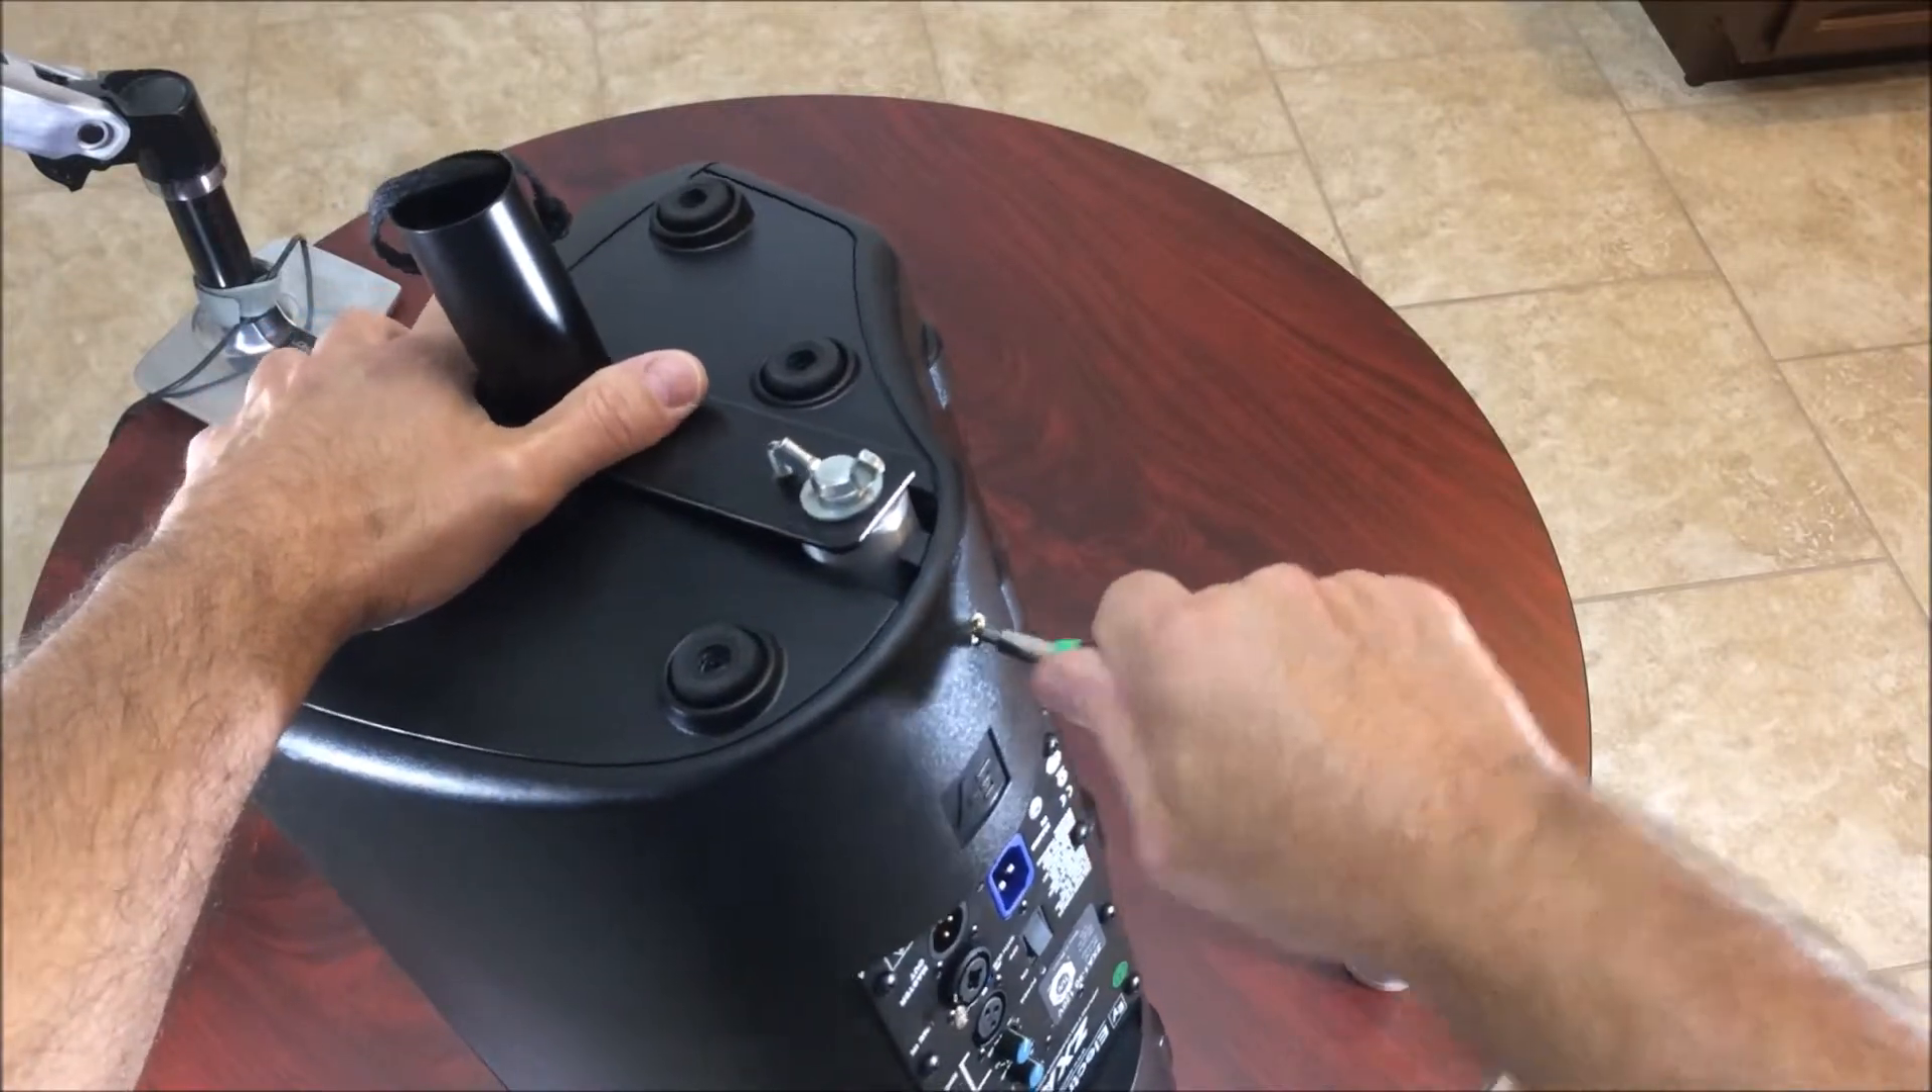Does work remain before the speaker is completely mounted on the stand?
Yes.